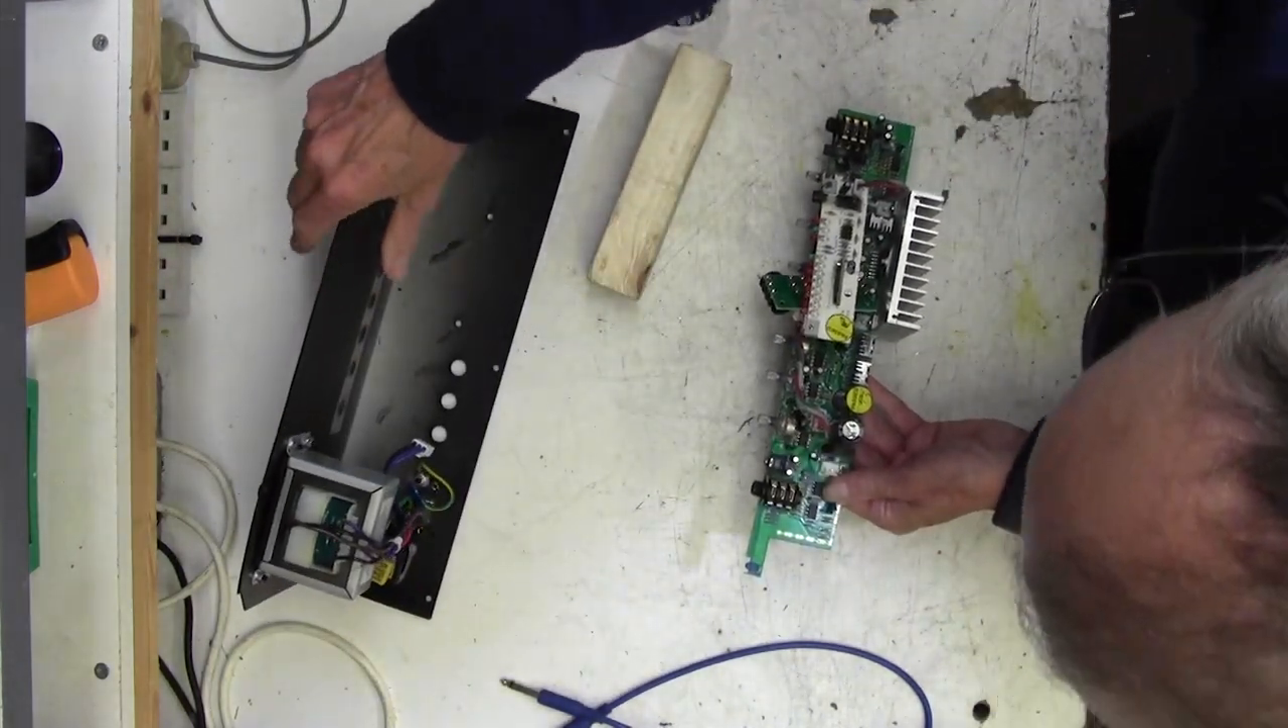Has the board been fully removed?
Yes.